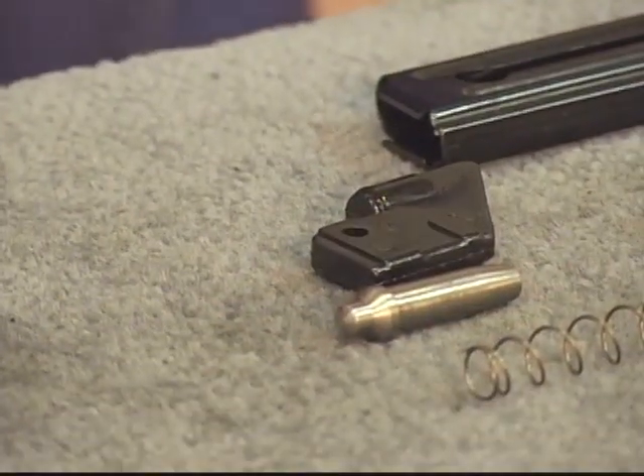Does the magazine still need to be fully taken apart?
No.